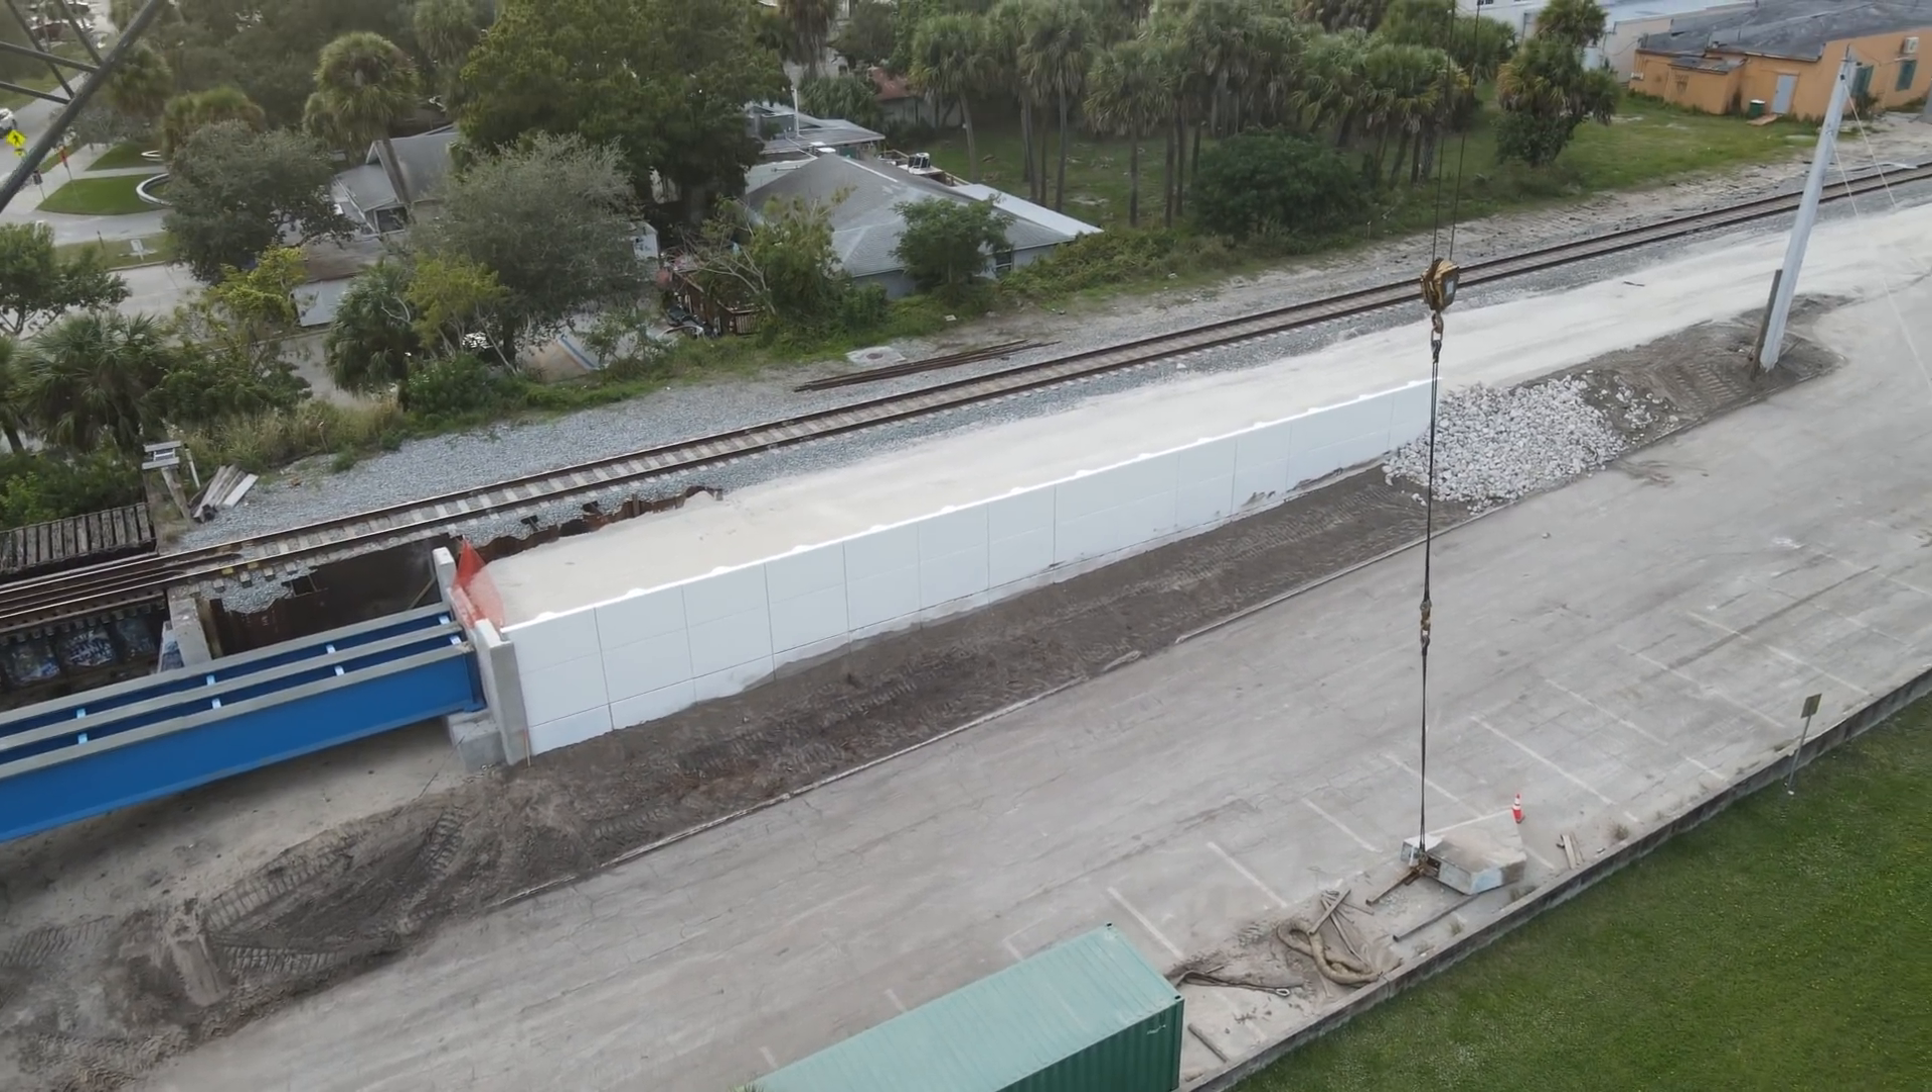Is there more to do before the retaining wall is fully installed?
No.